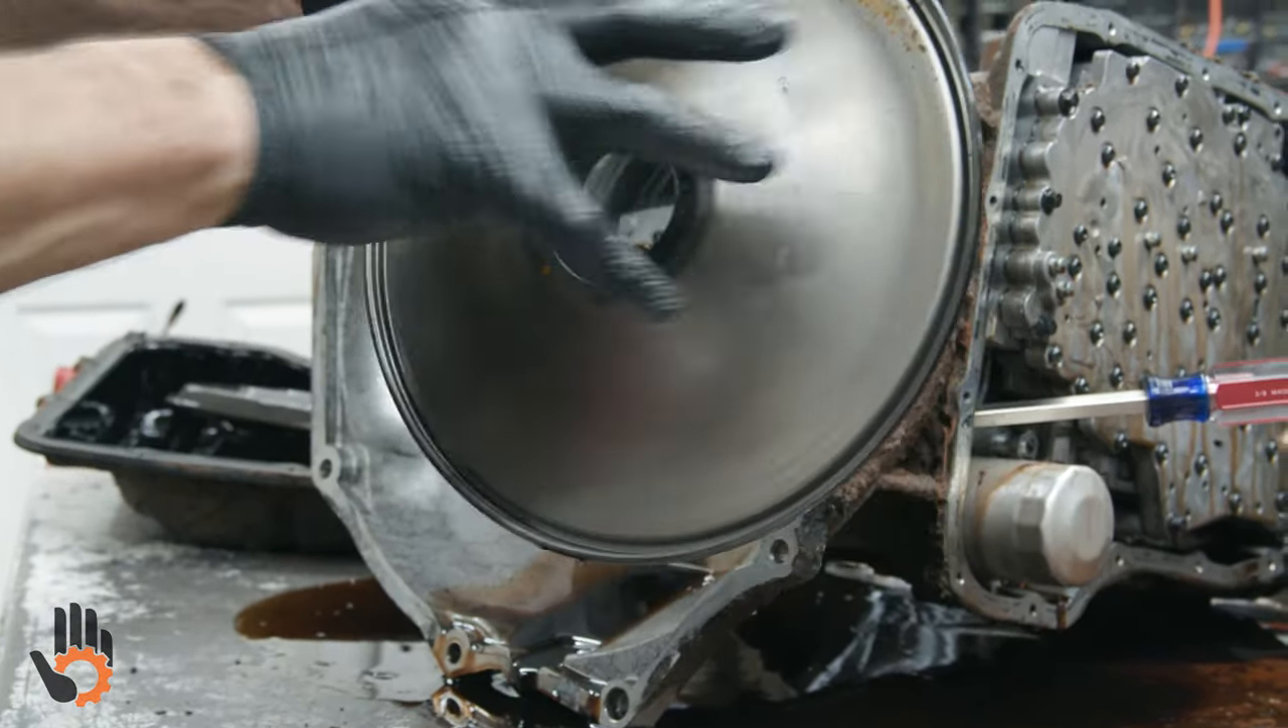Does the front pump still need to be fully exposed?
Yes.